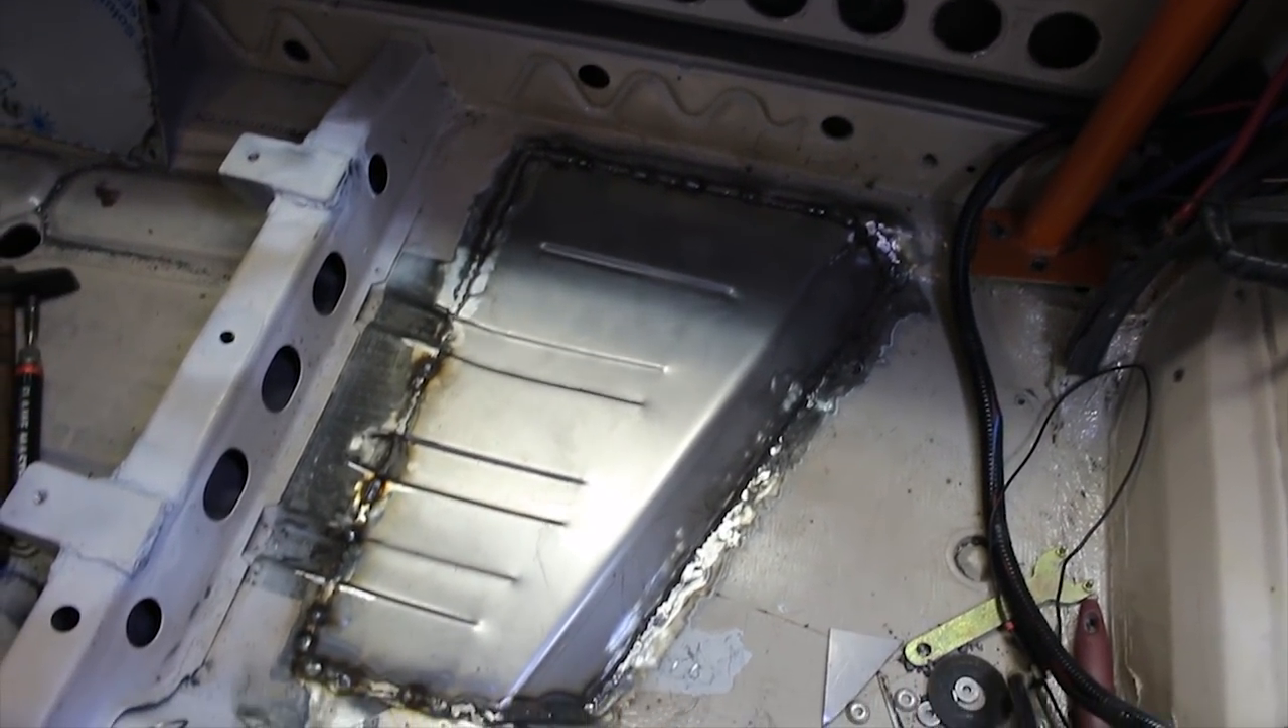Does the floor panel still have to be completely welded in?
No.